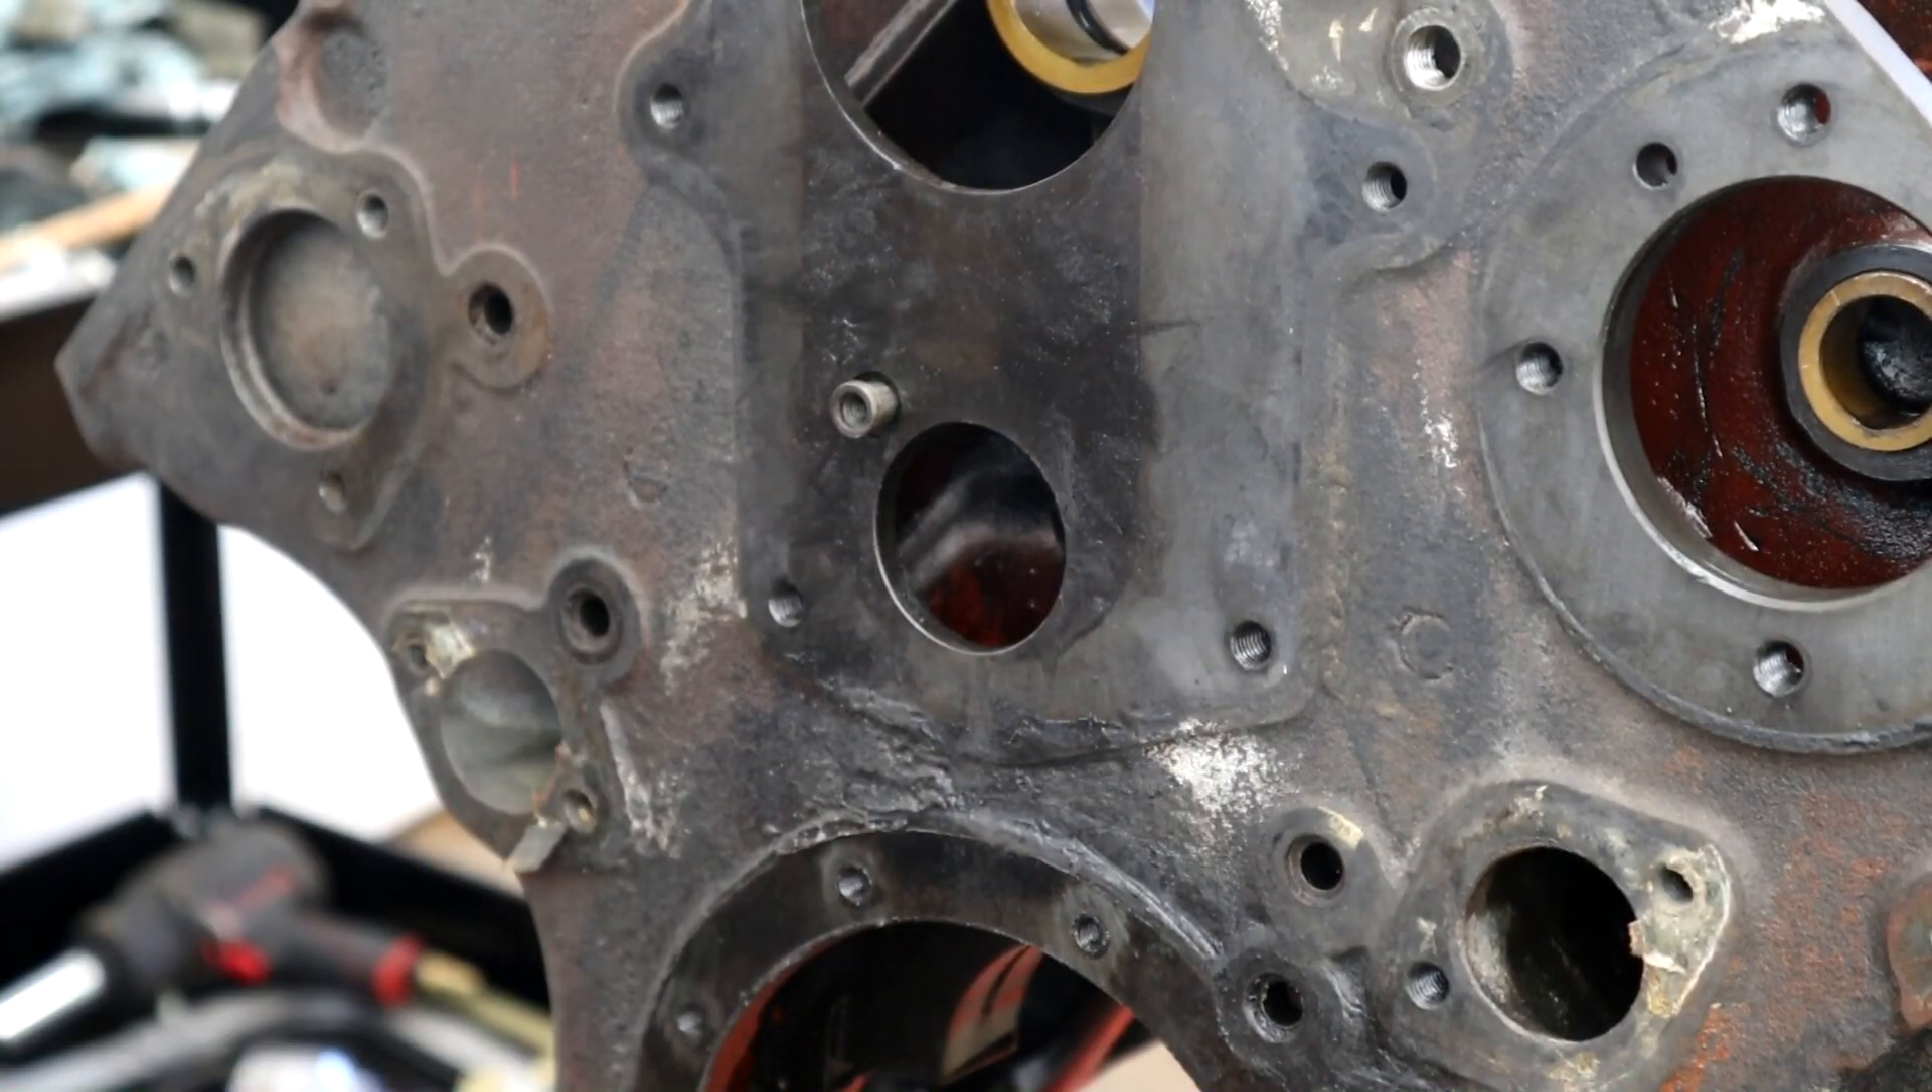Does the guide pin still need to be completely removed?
Yes.